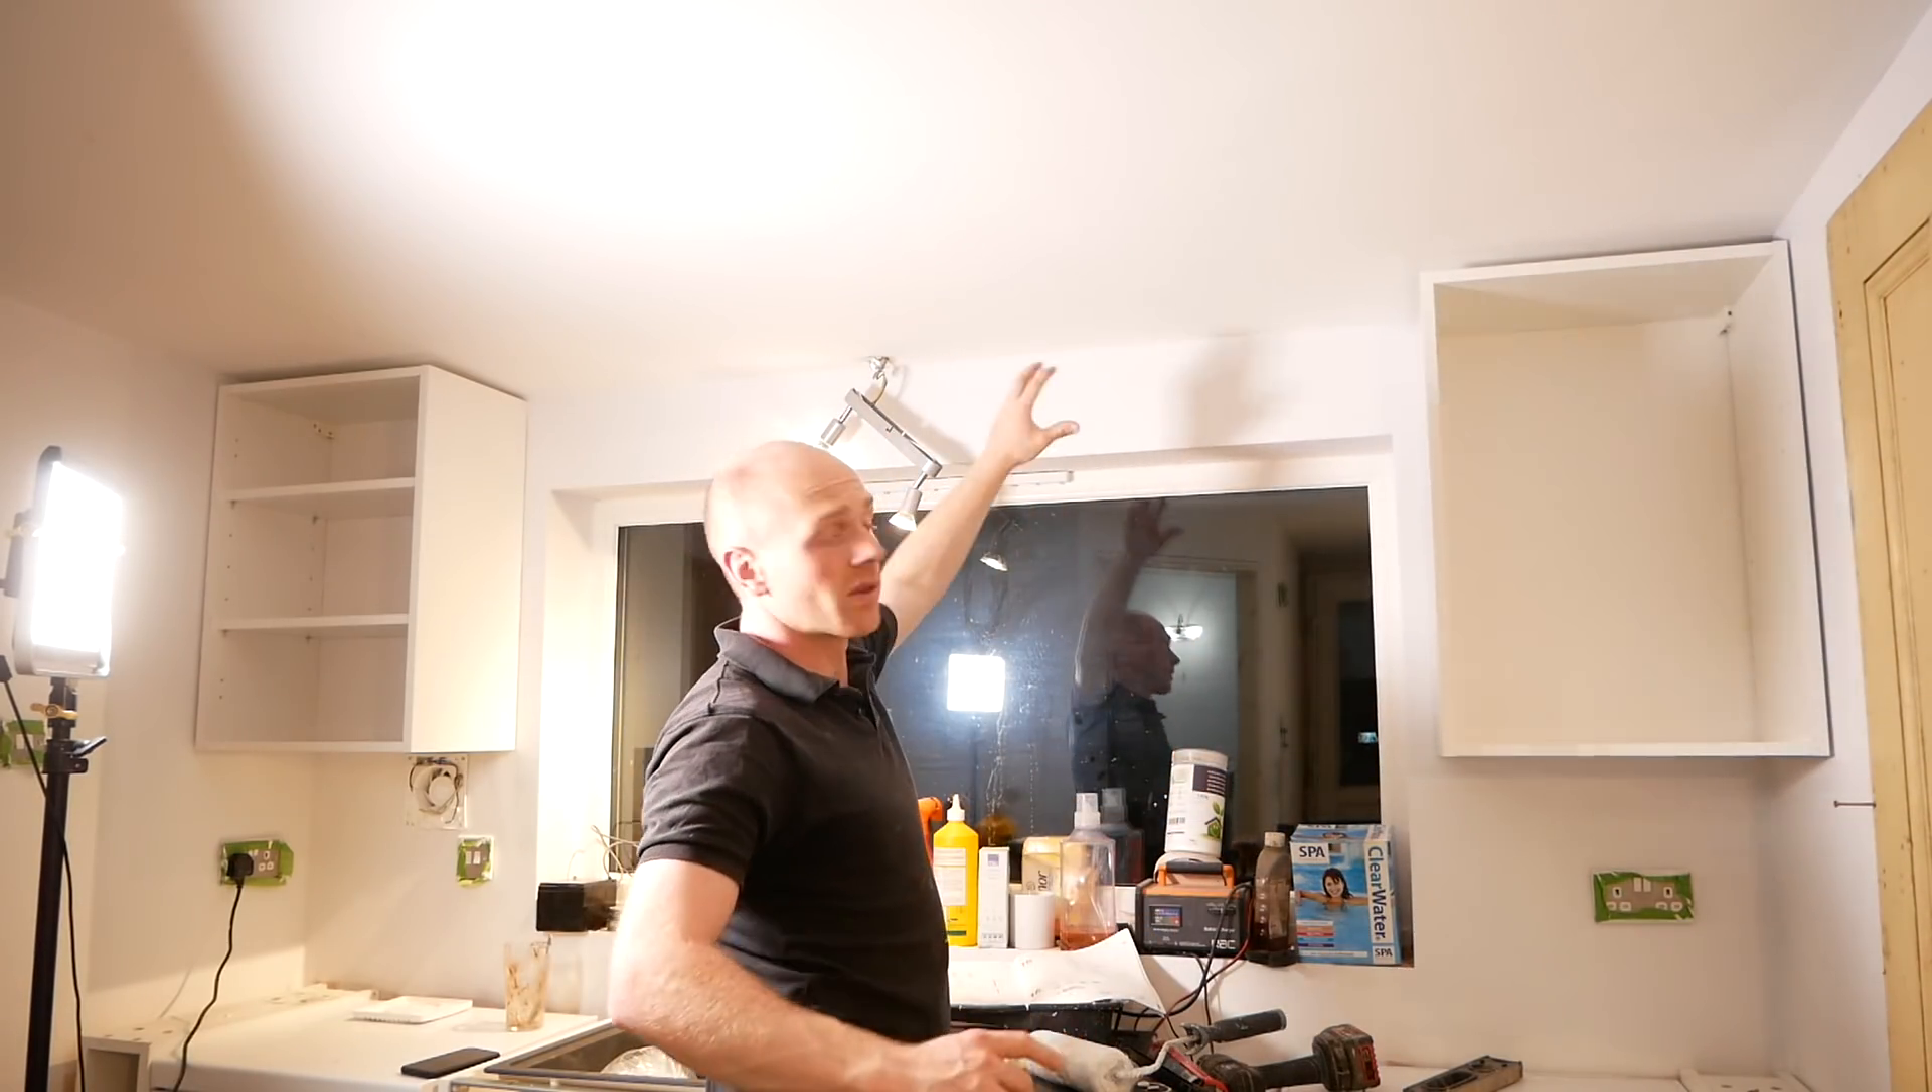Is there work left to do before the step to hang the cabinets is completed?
No.